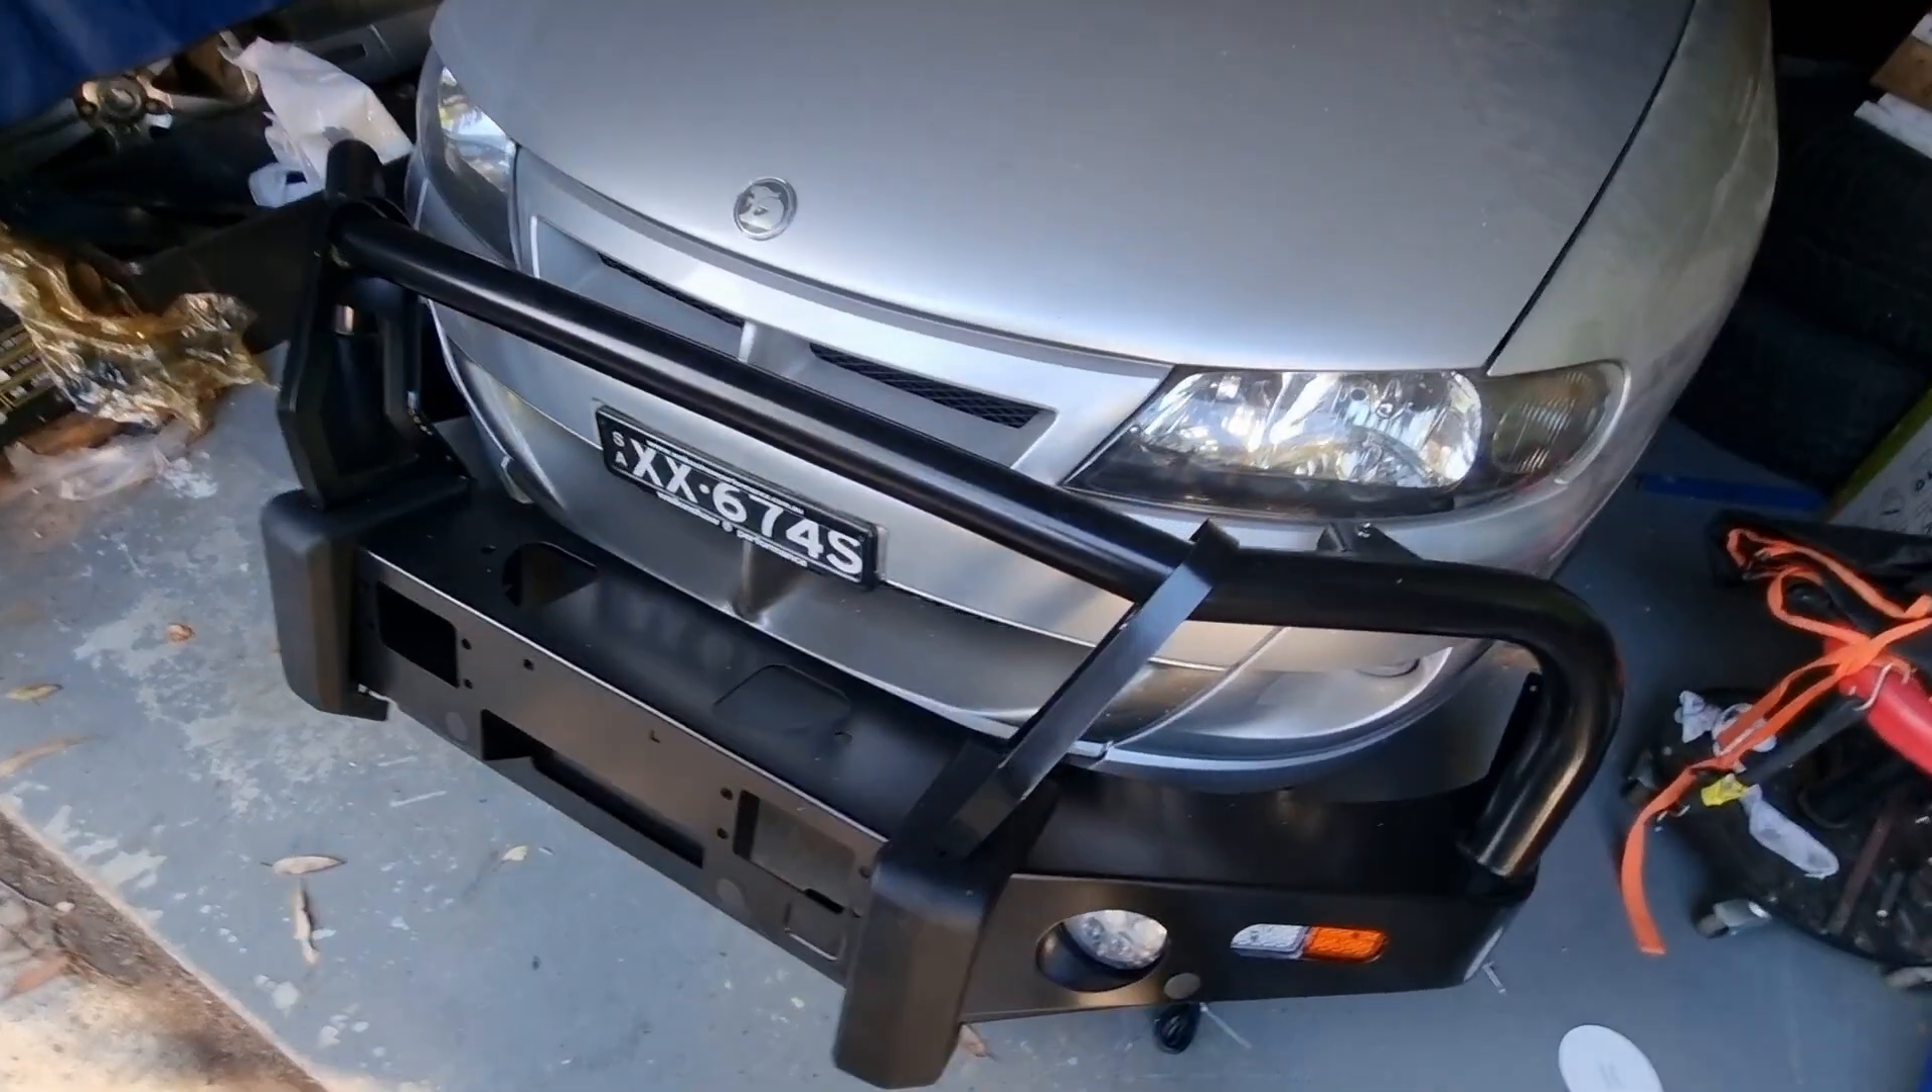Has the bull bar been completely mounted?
No.